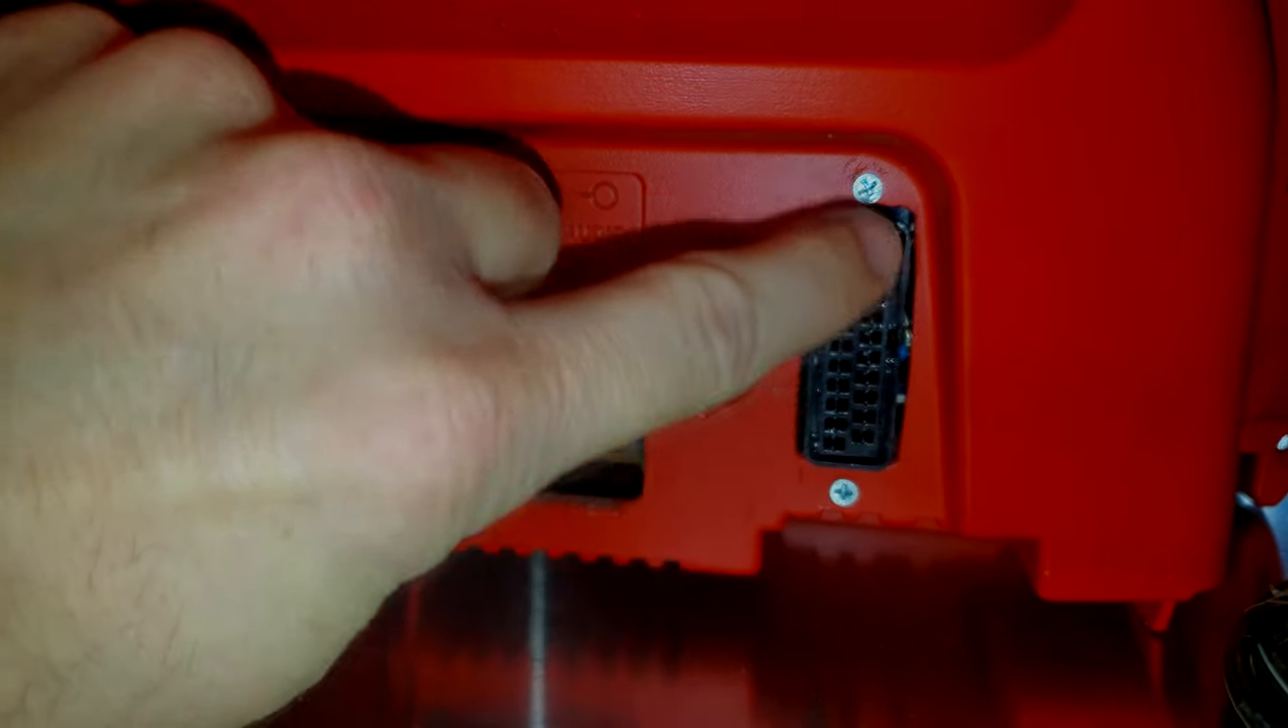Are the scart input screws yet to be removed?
Yes.